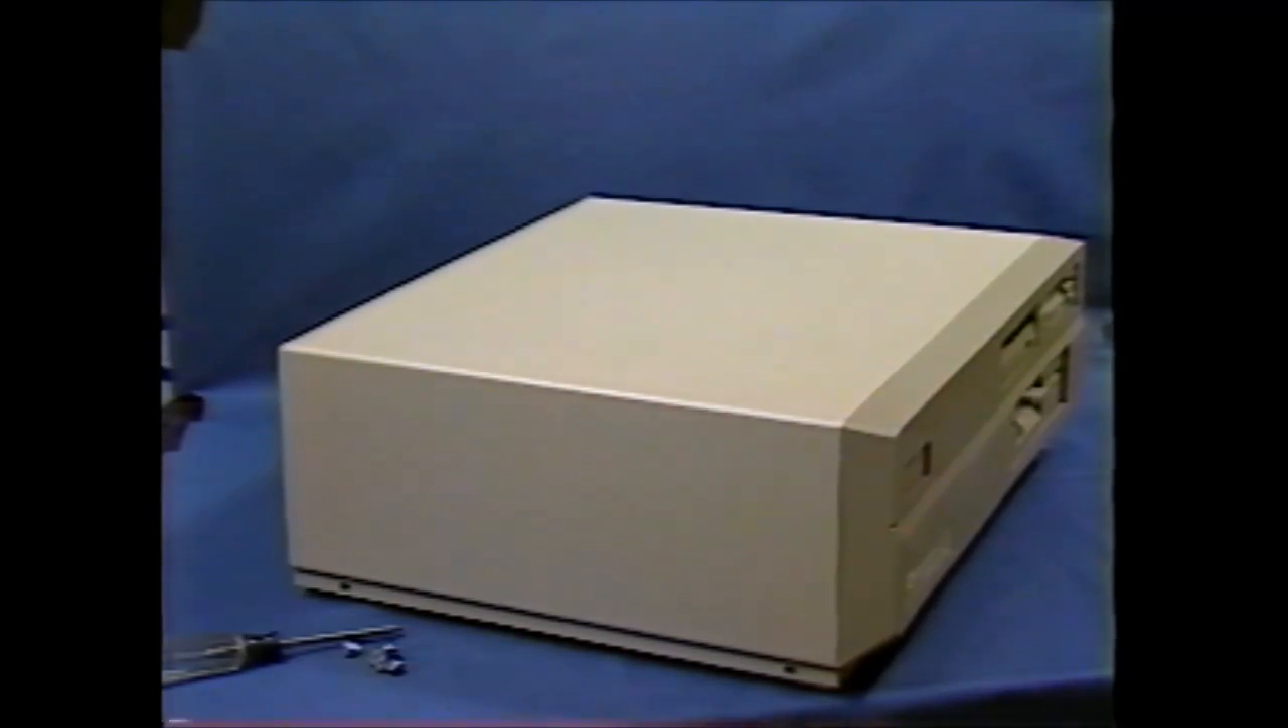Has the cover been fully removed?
No.